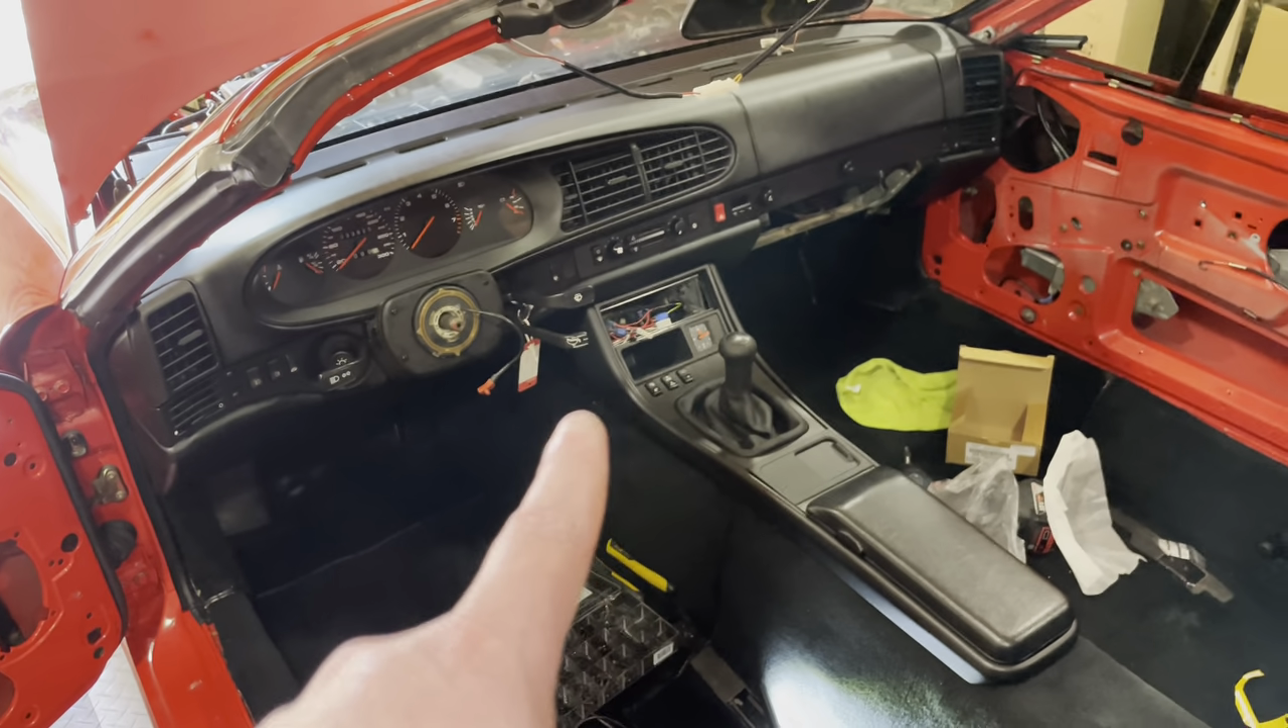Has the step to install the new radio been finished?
No.